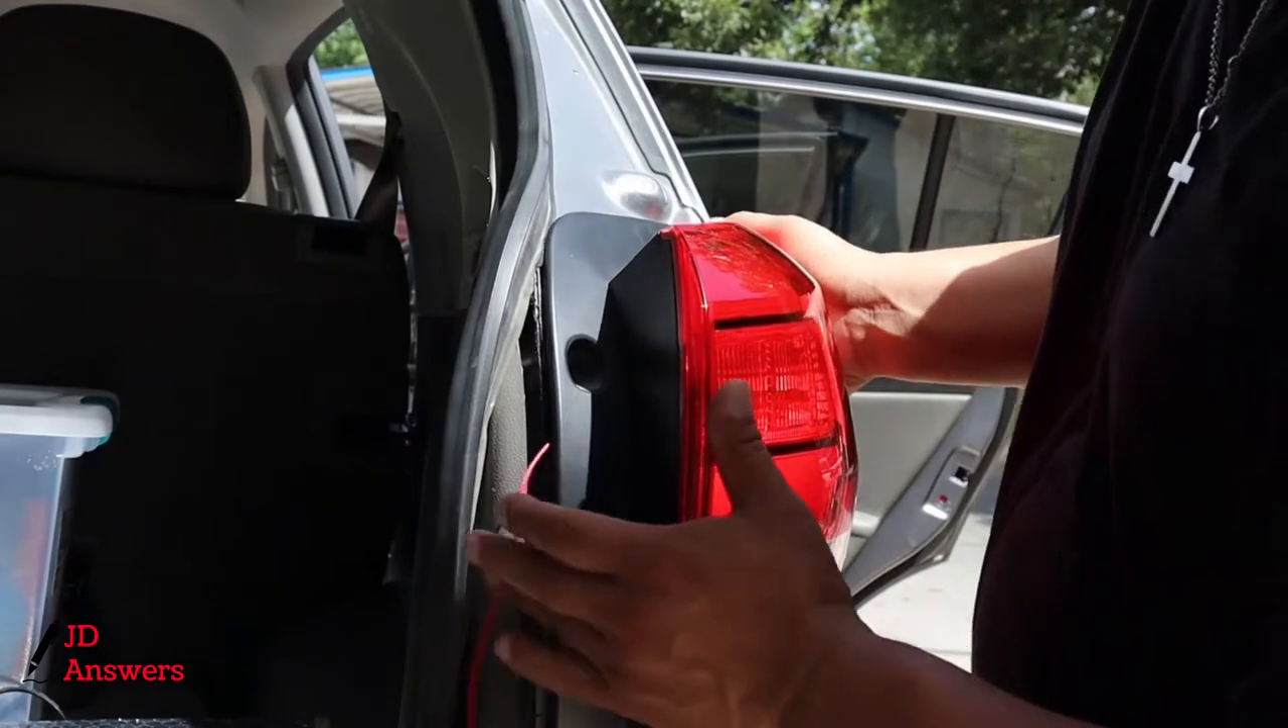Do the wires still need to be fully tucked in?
Yes.